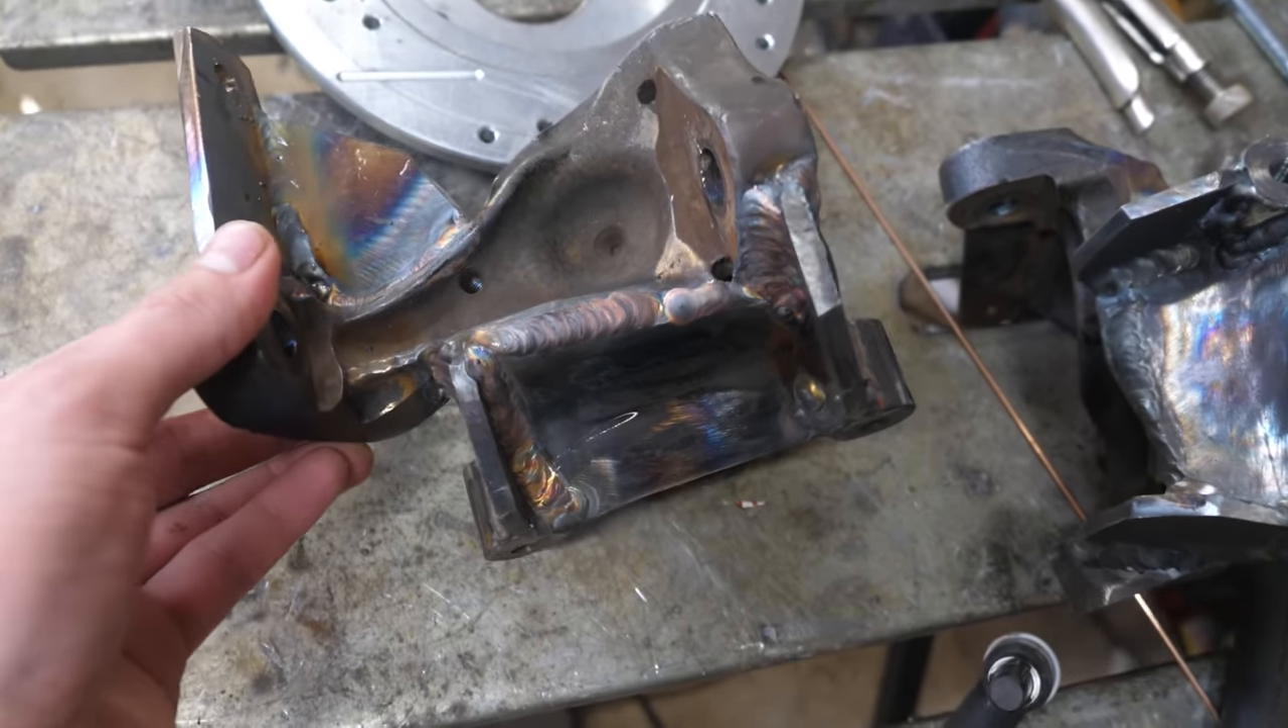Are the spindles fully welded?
Yes.